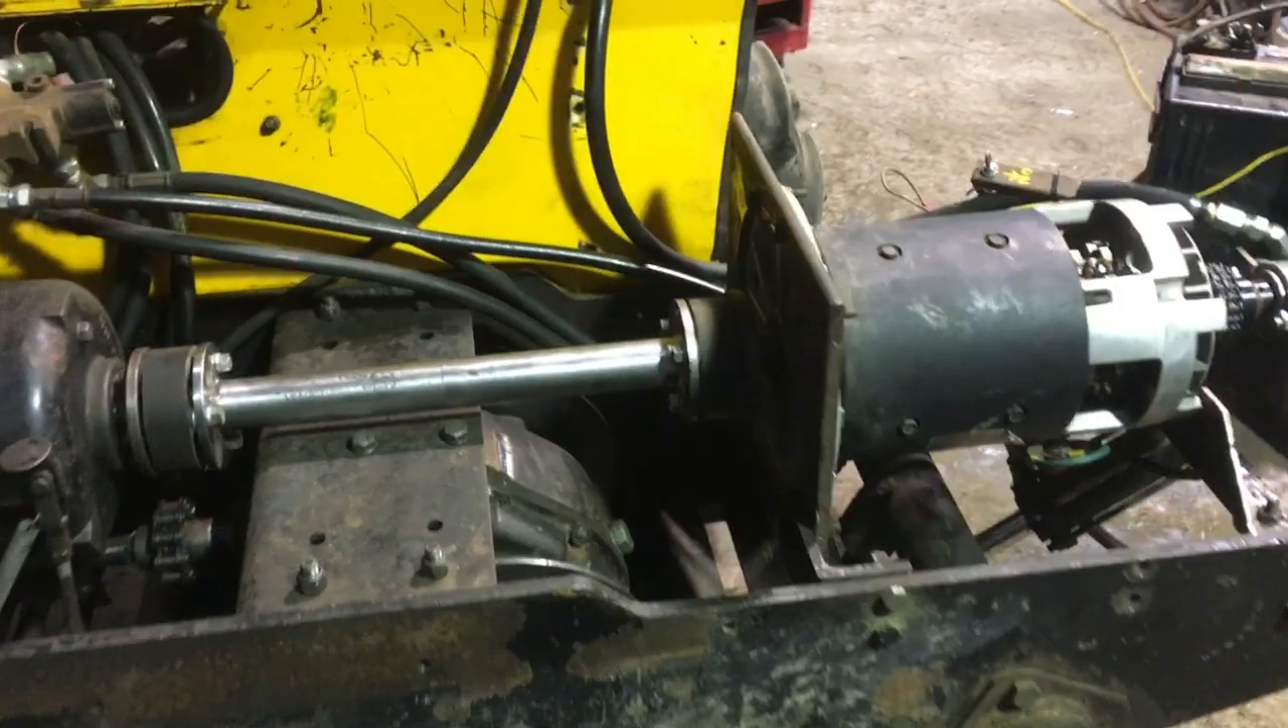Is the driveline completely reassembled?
Yes.